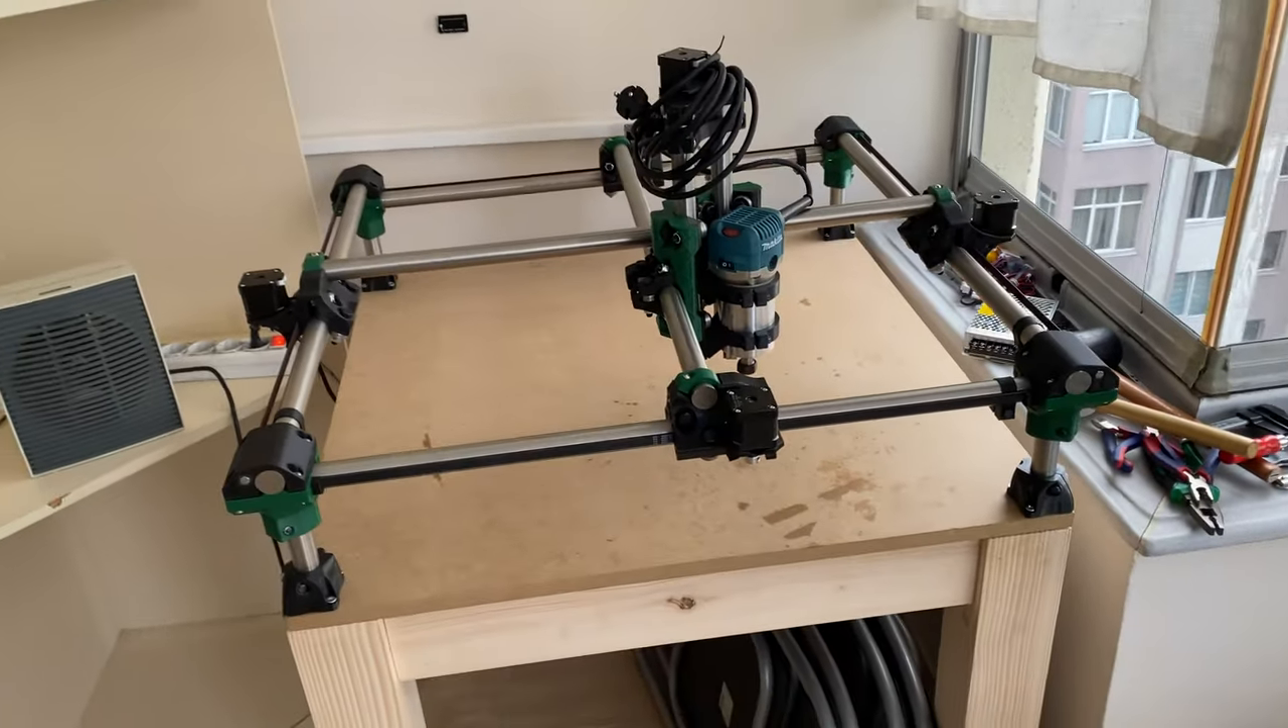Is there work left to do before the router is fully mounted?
No.